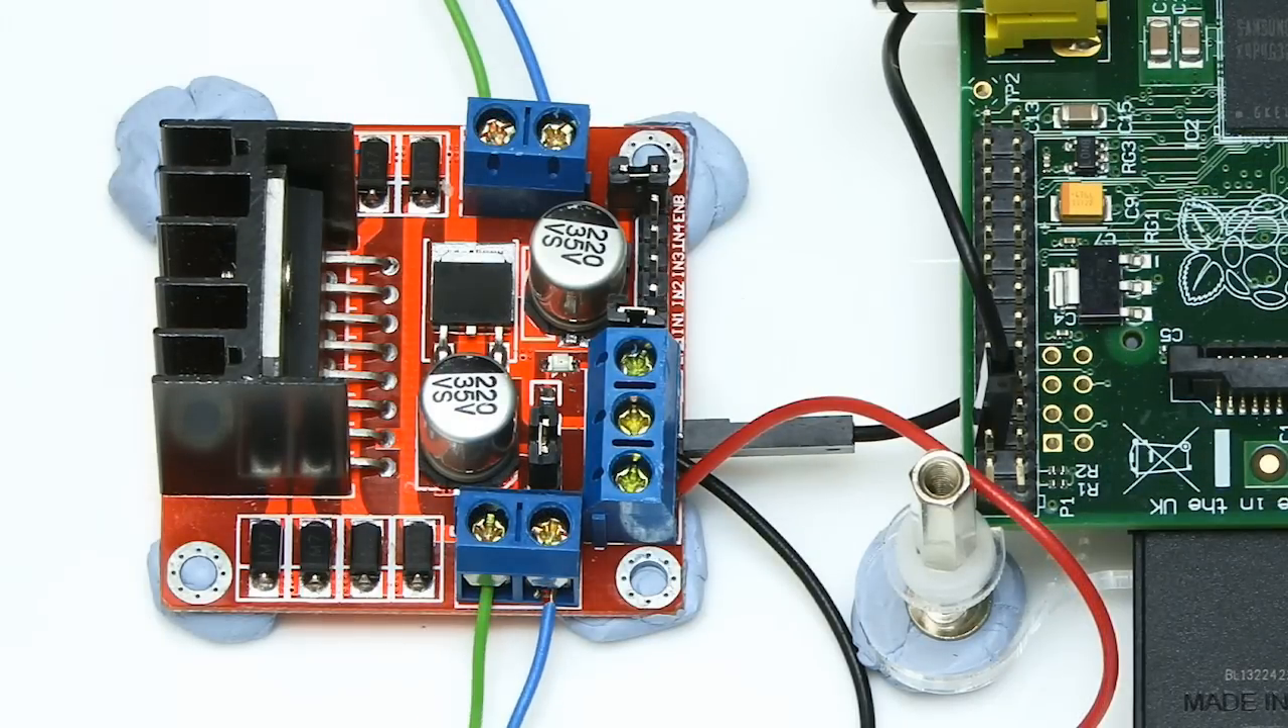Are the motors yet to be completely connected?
No.